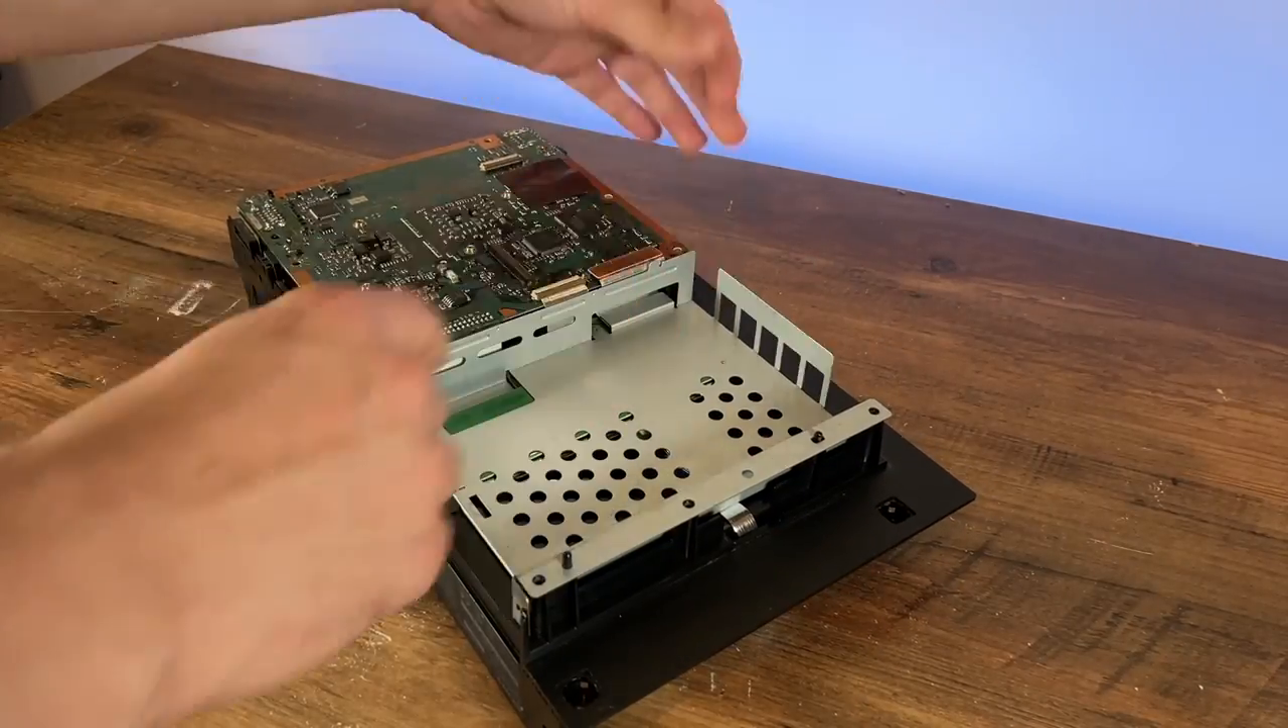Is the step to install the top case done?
No.